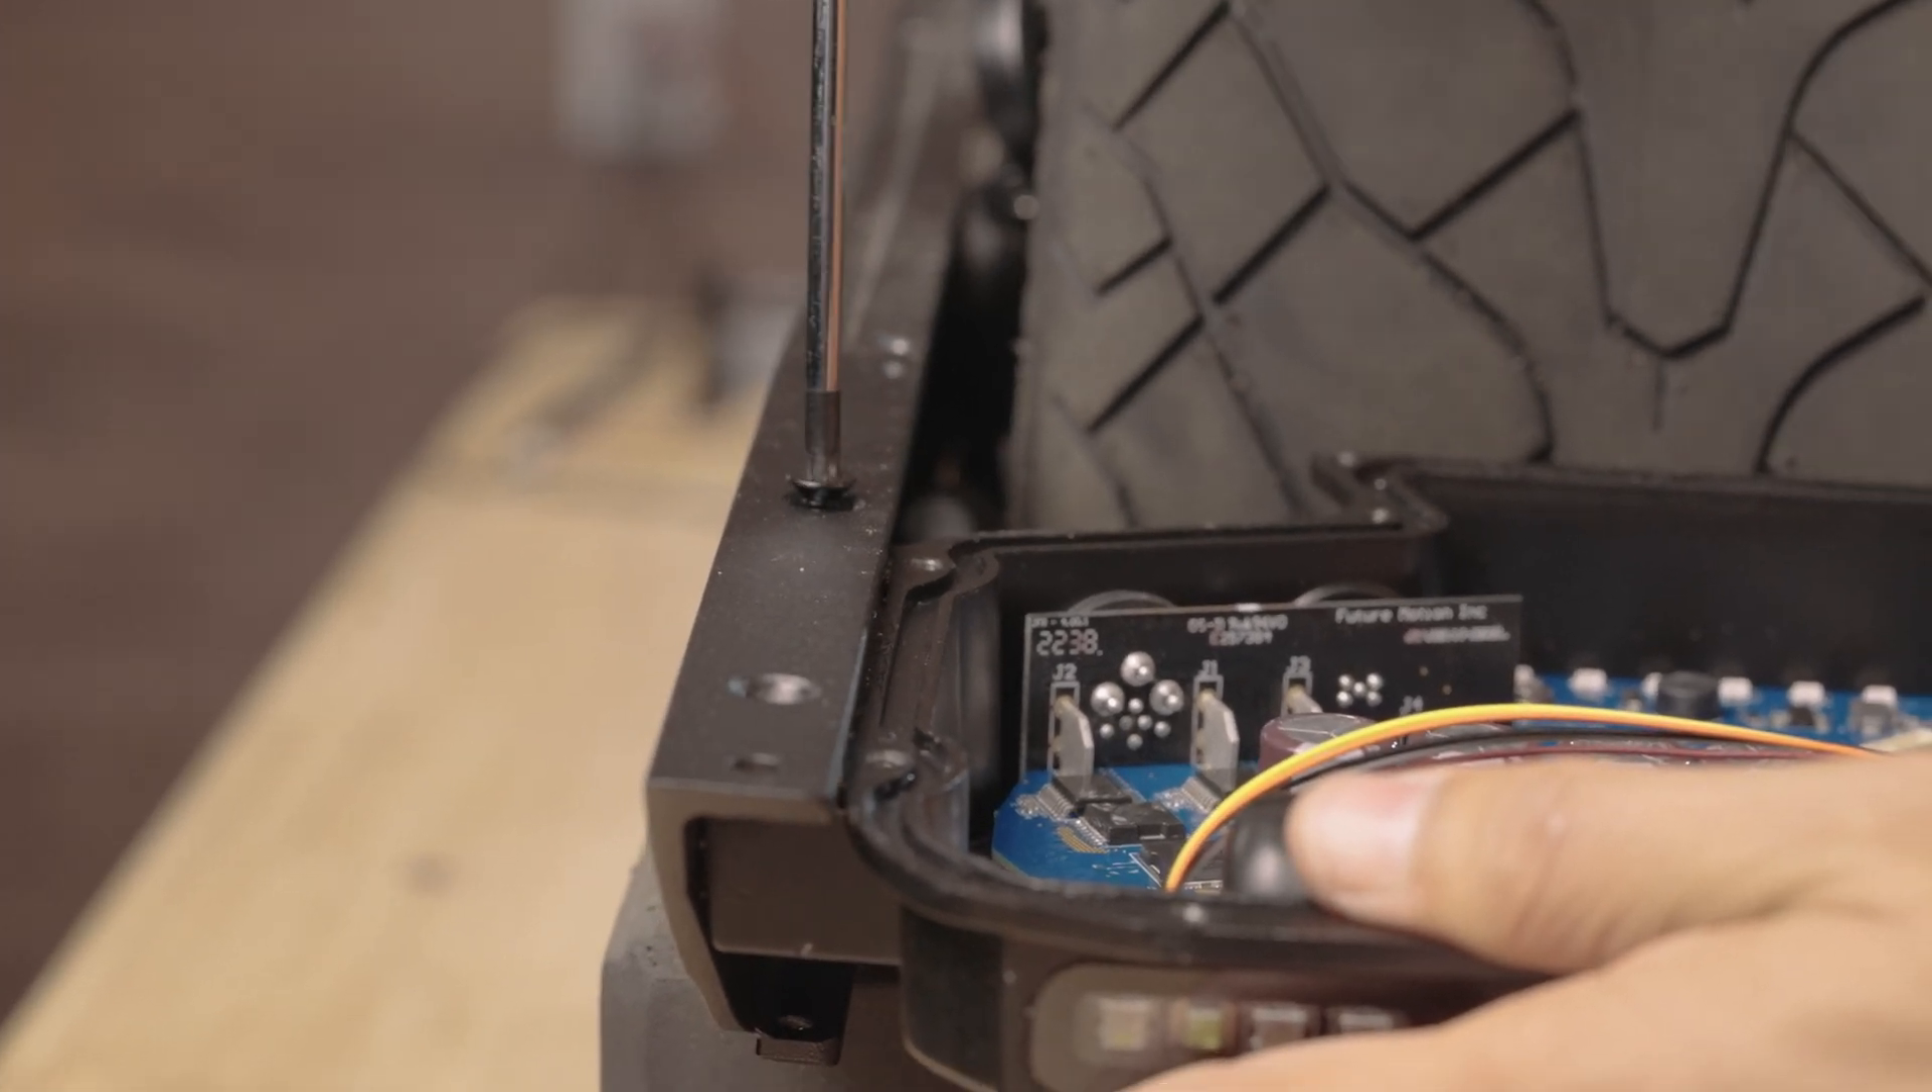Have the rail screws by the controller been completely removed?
No.